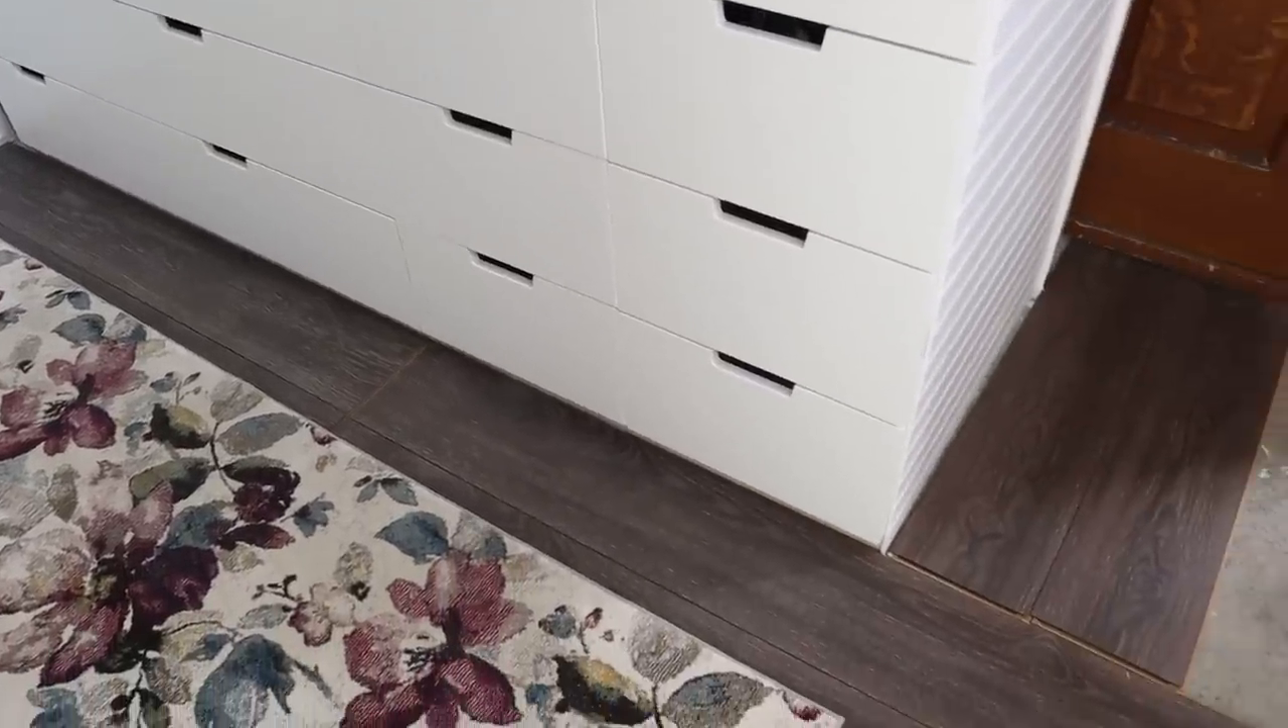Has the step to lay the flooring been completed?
No.